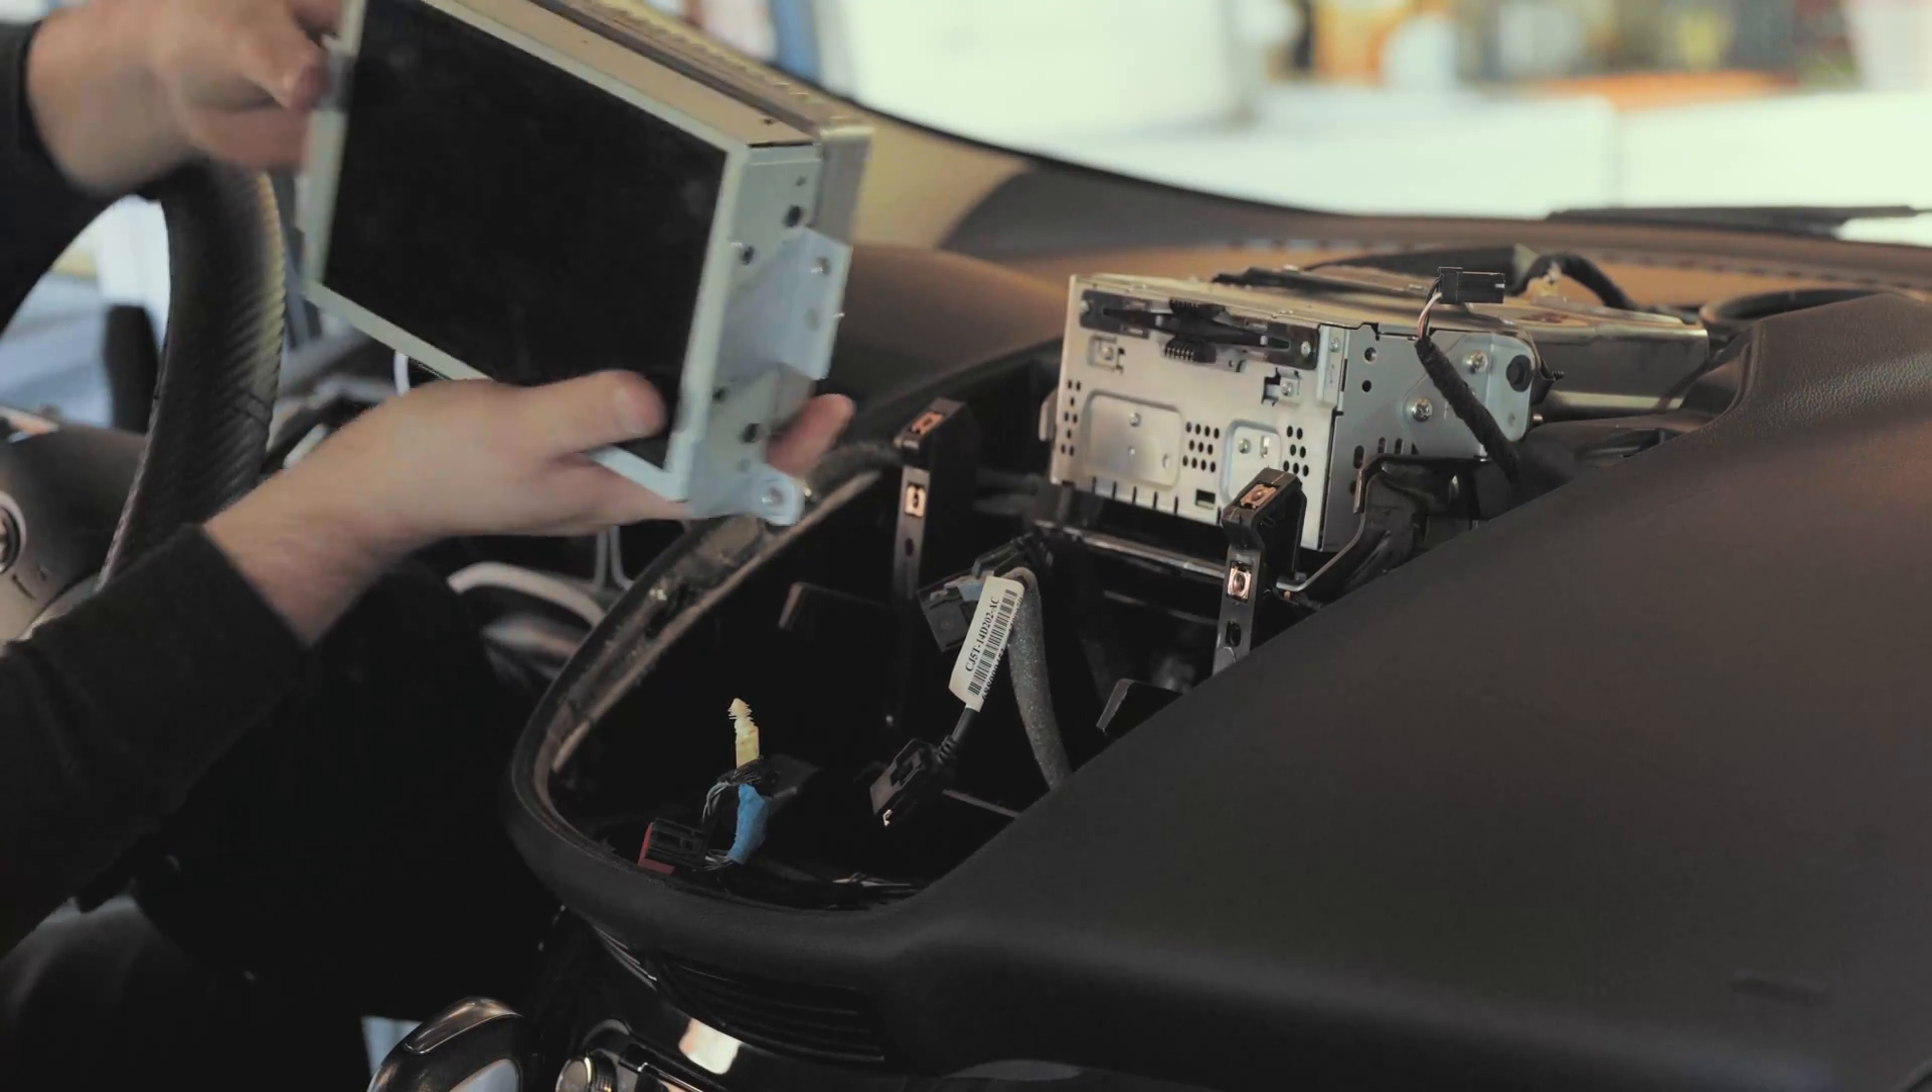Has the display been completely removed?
Yes.